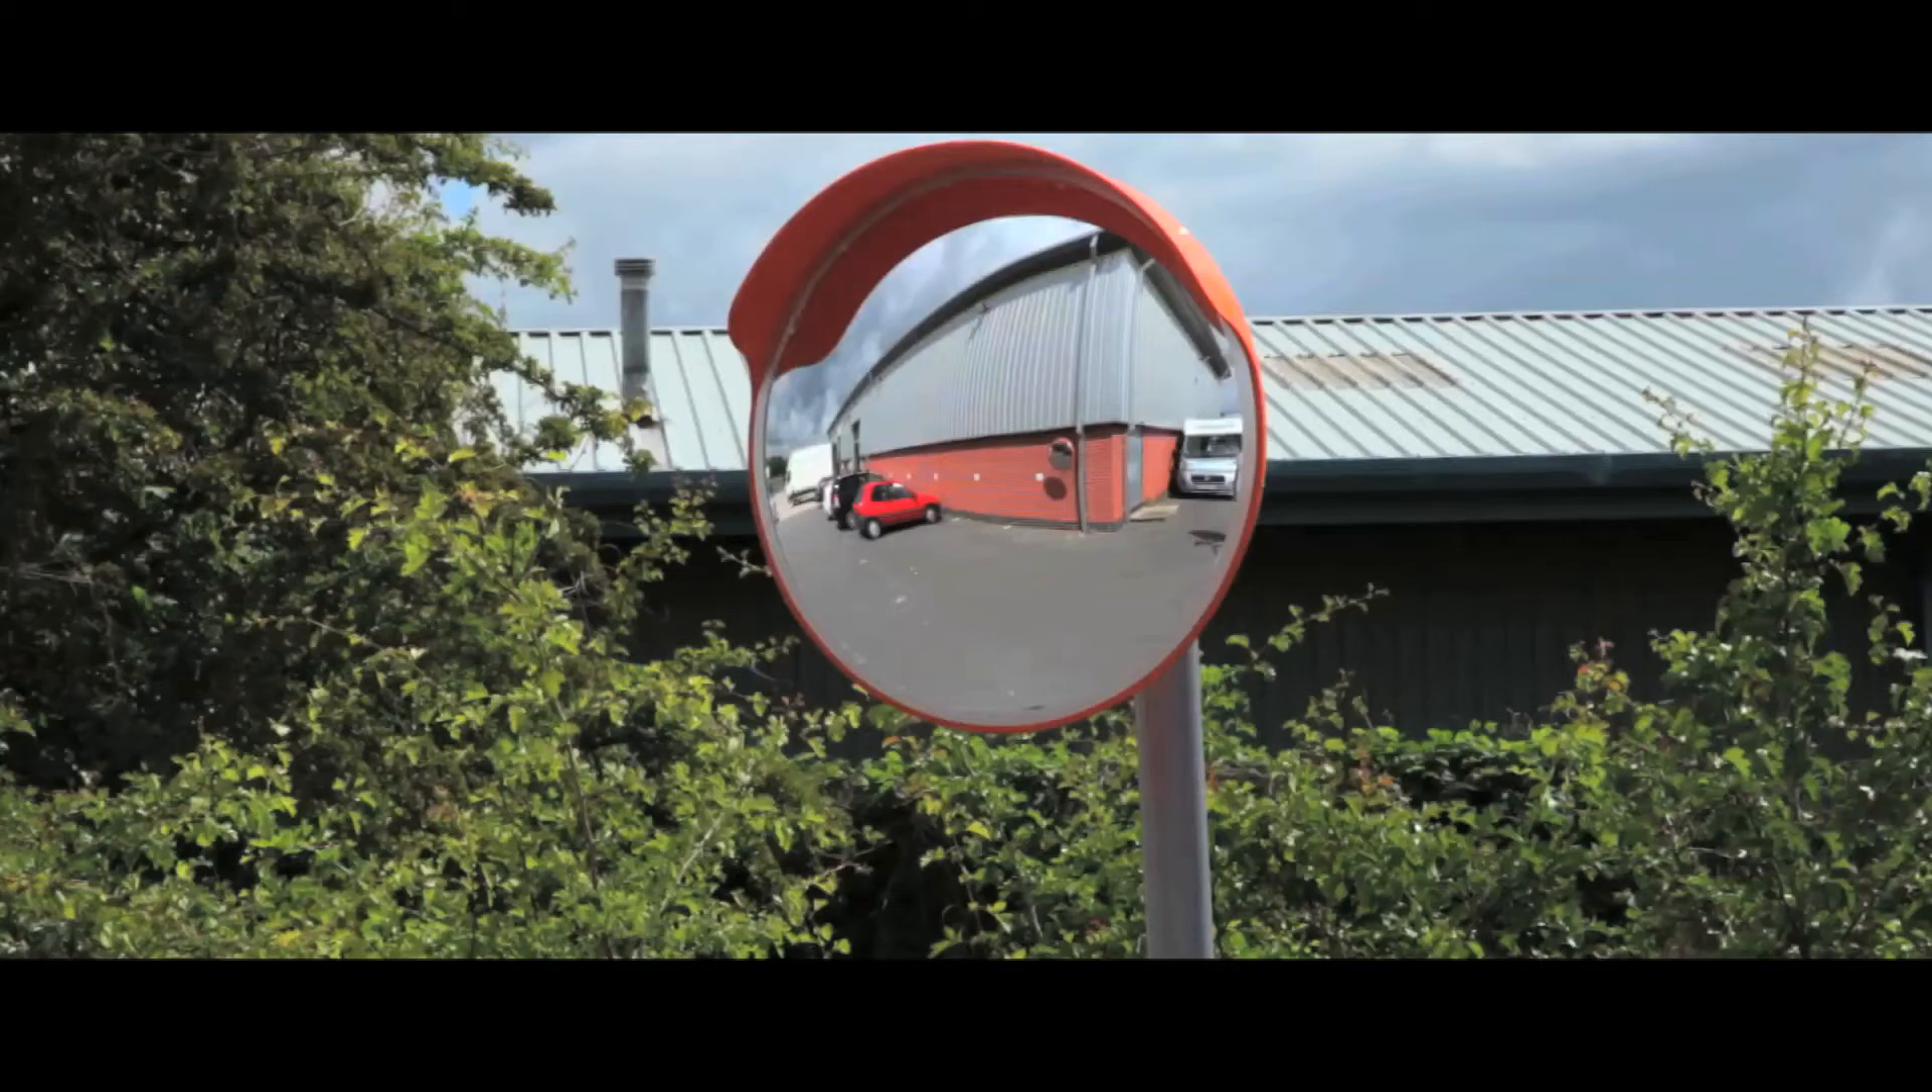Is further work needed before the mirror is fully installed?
No.